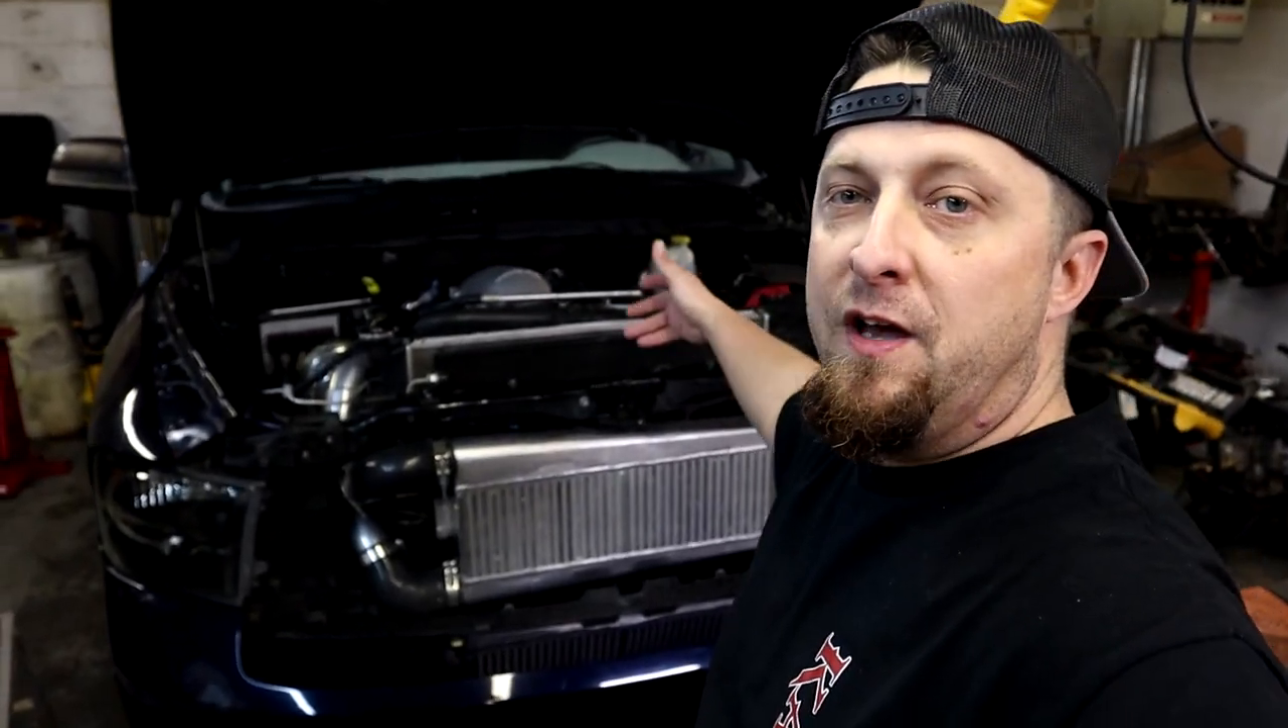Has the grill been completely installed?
No.